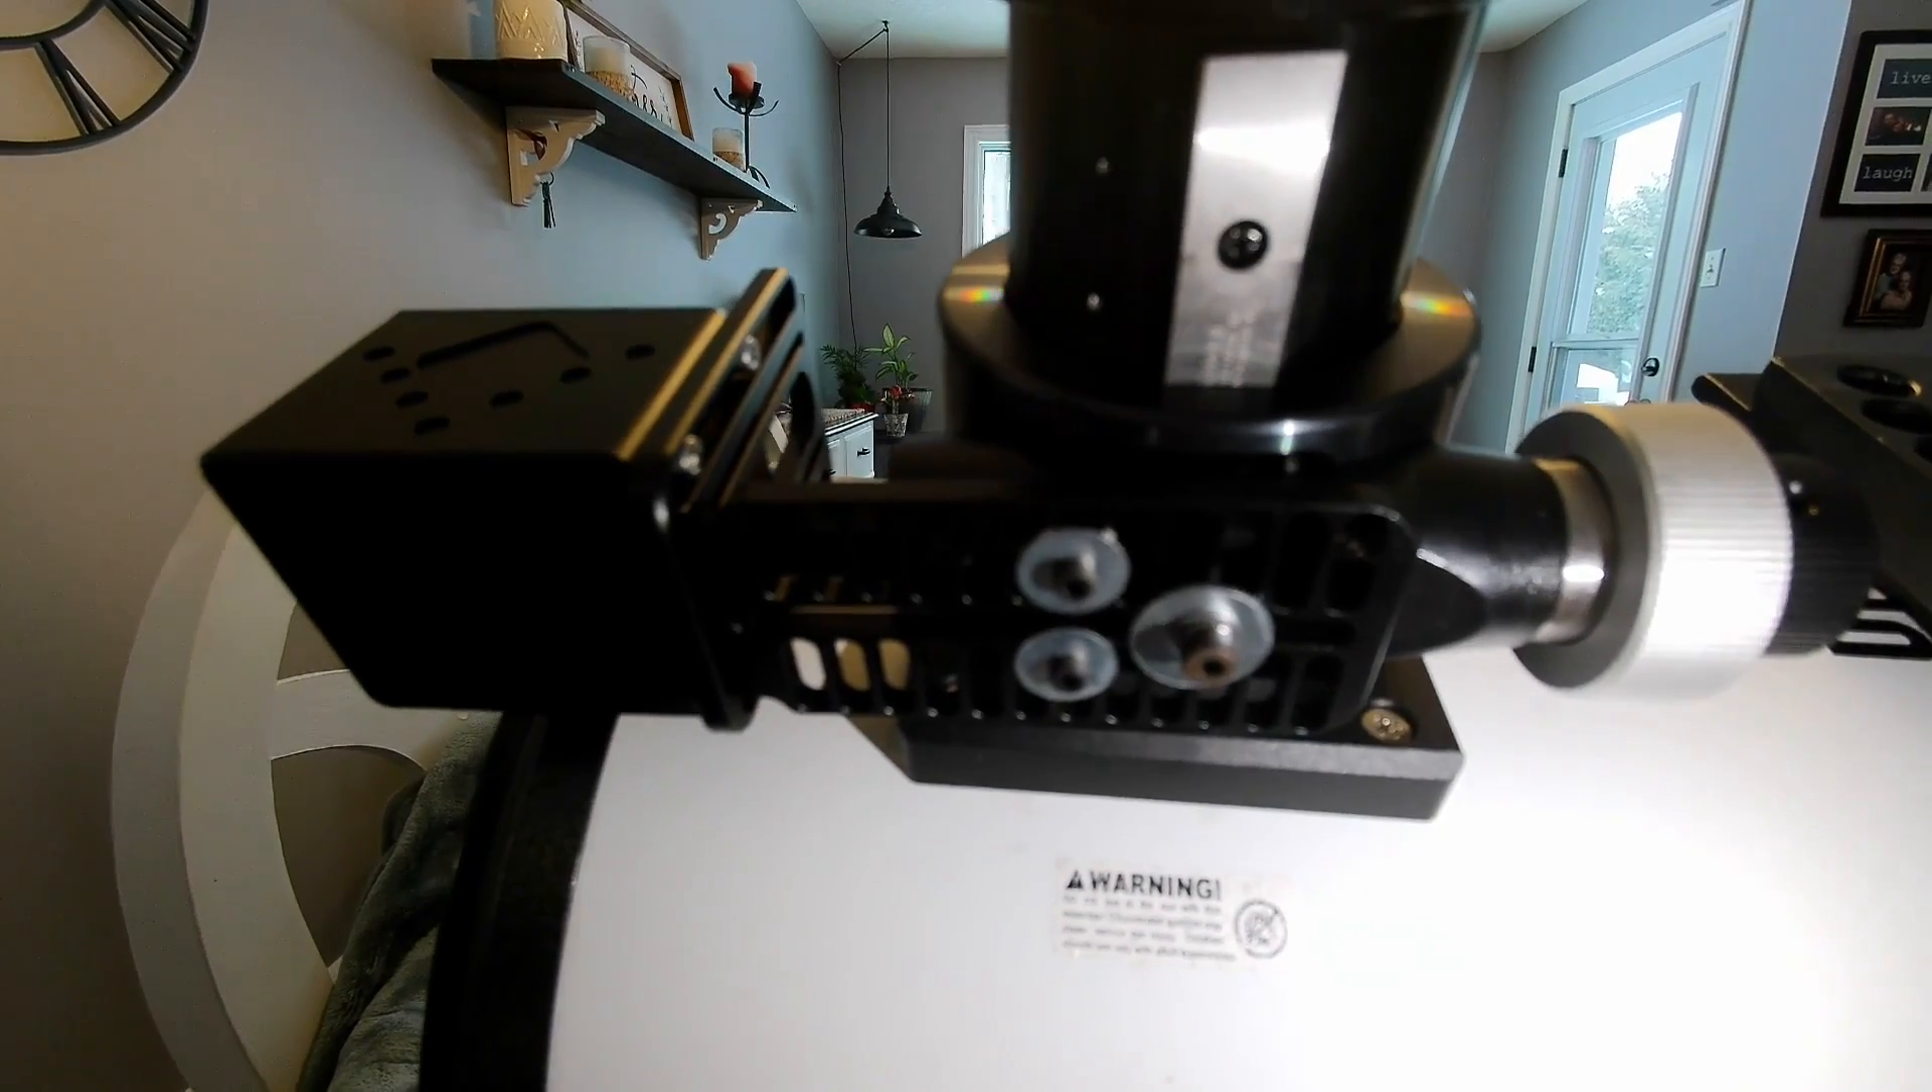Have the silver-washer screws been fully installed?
Yes.